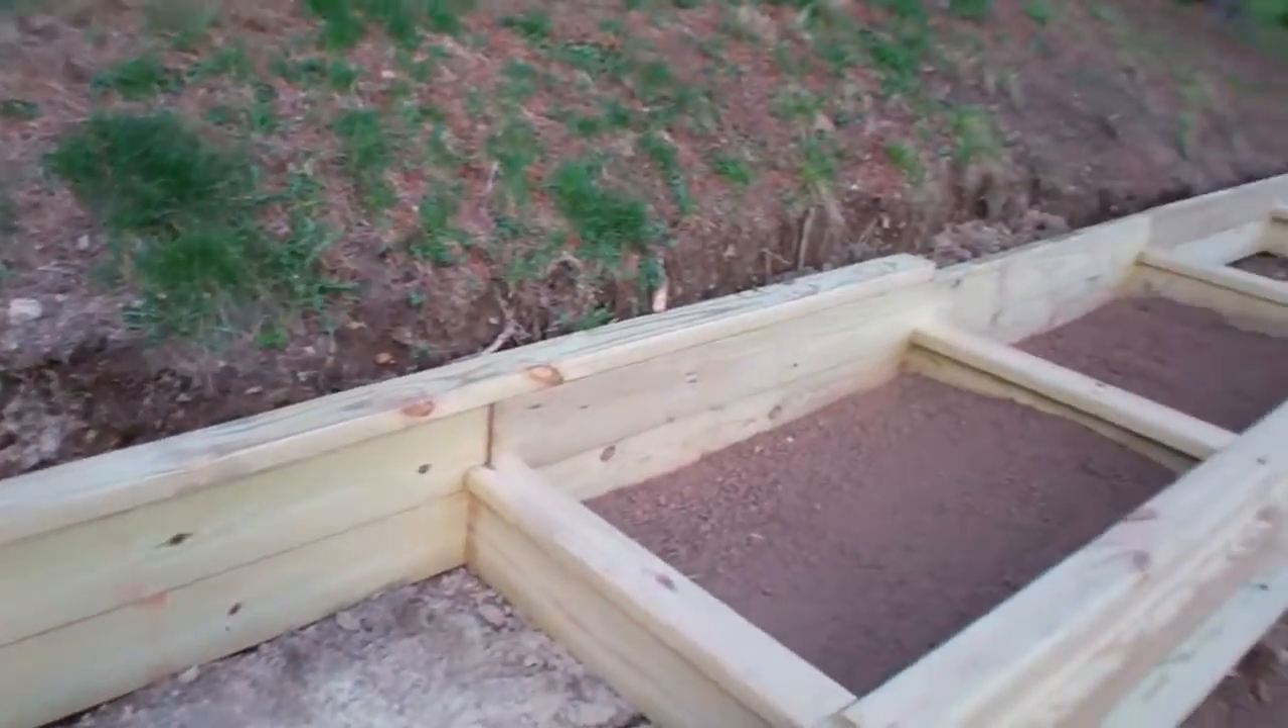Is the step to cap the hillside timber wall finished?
No.